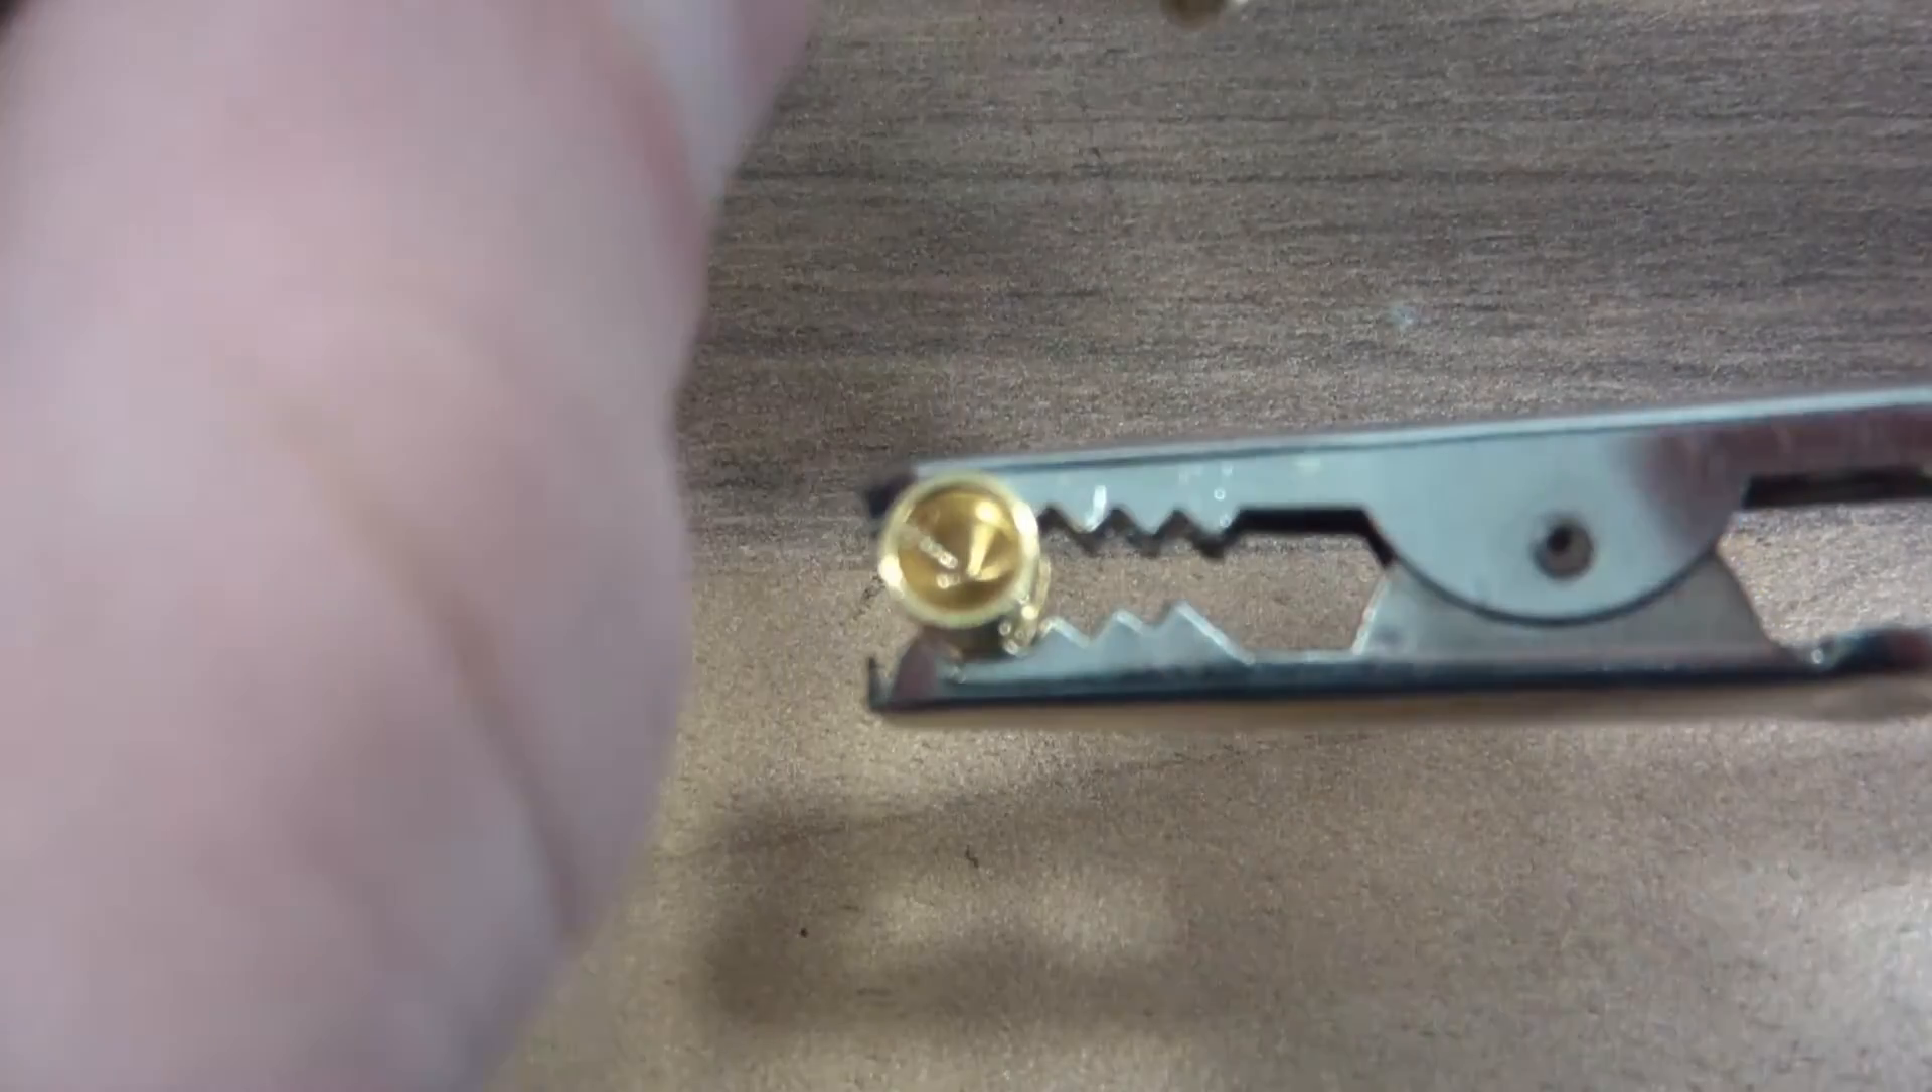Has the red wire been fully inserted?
No.